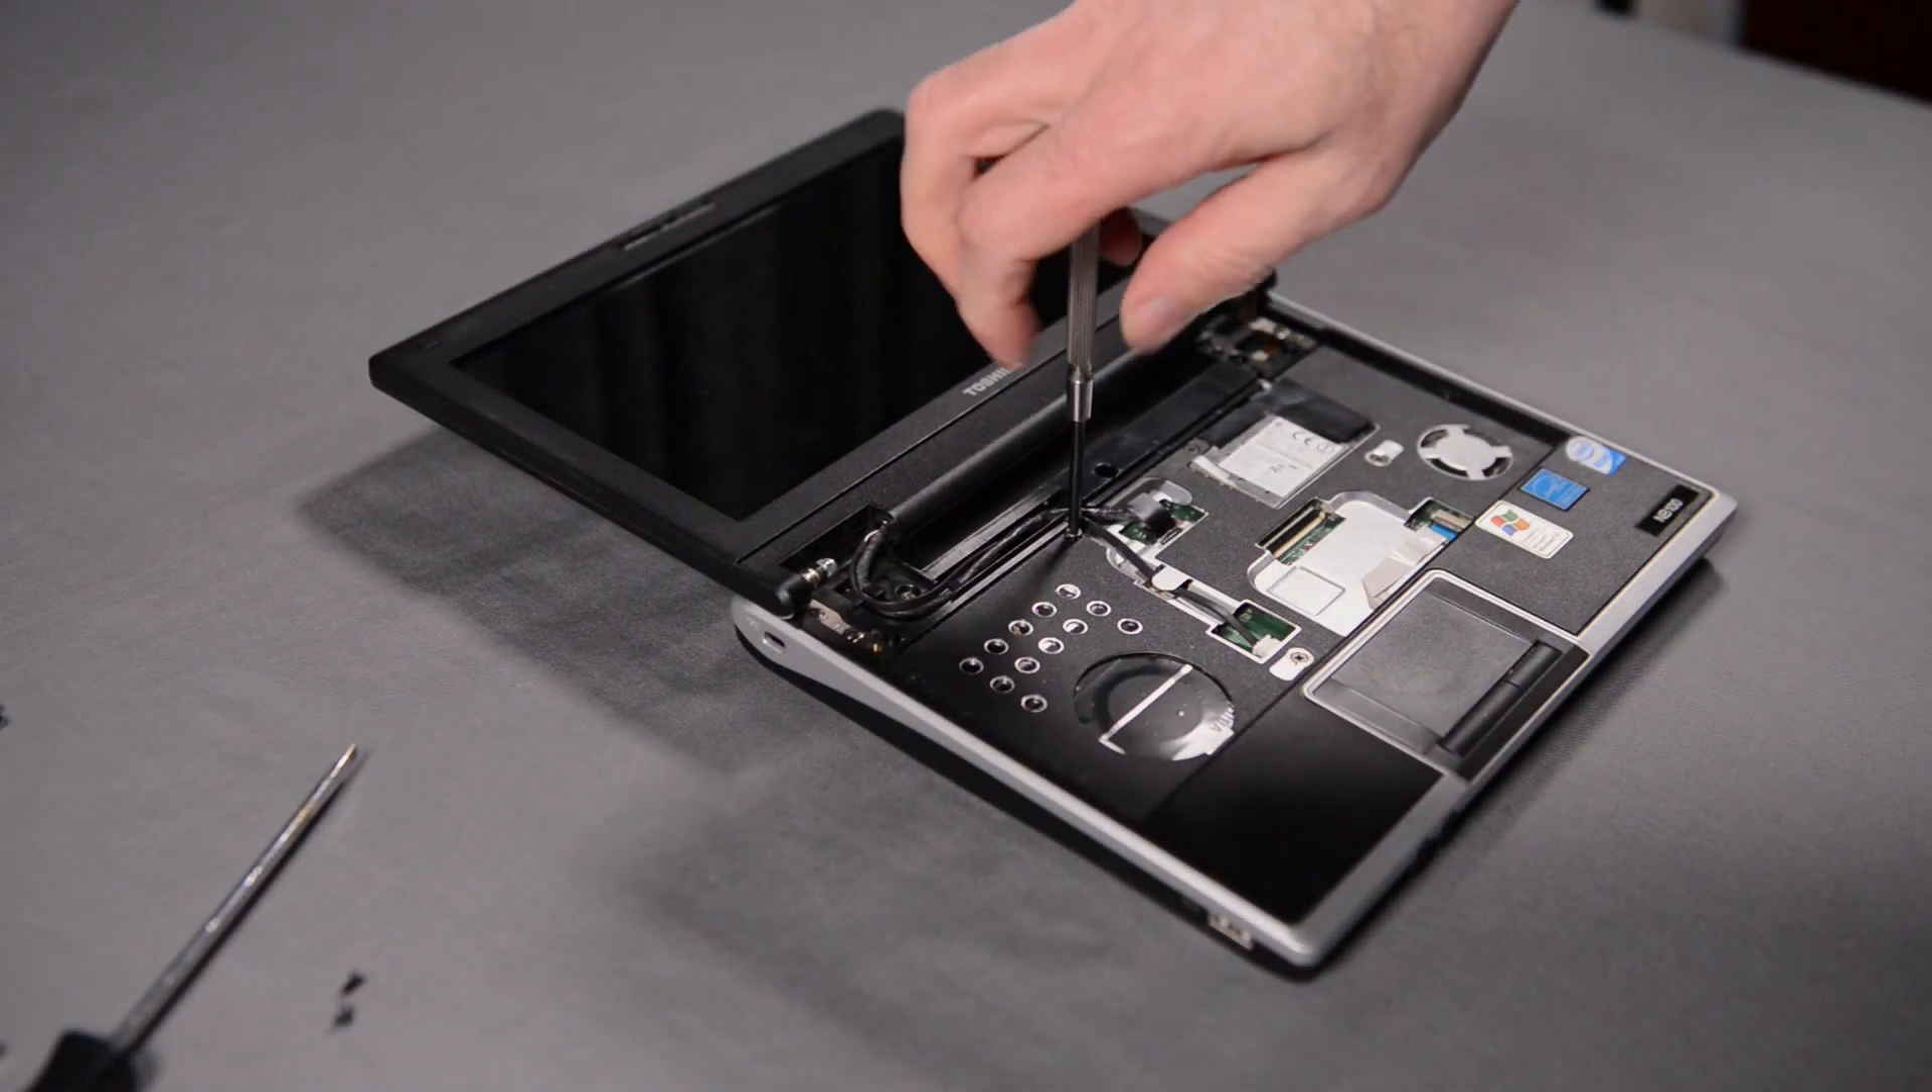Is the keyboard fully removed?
Yes.